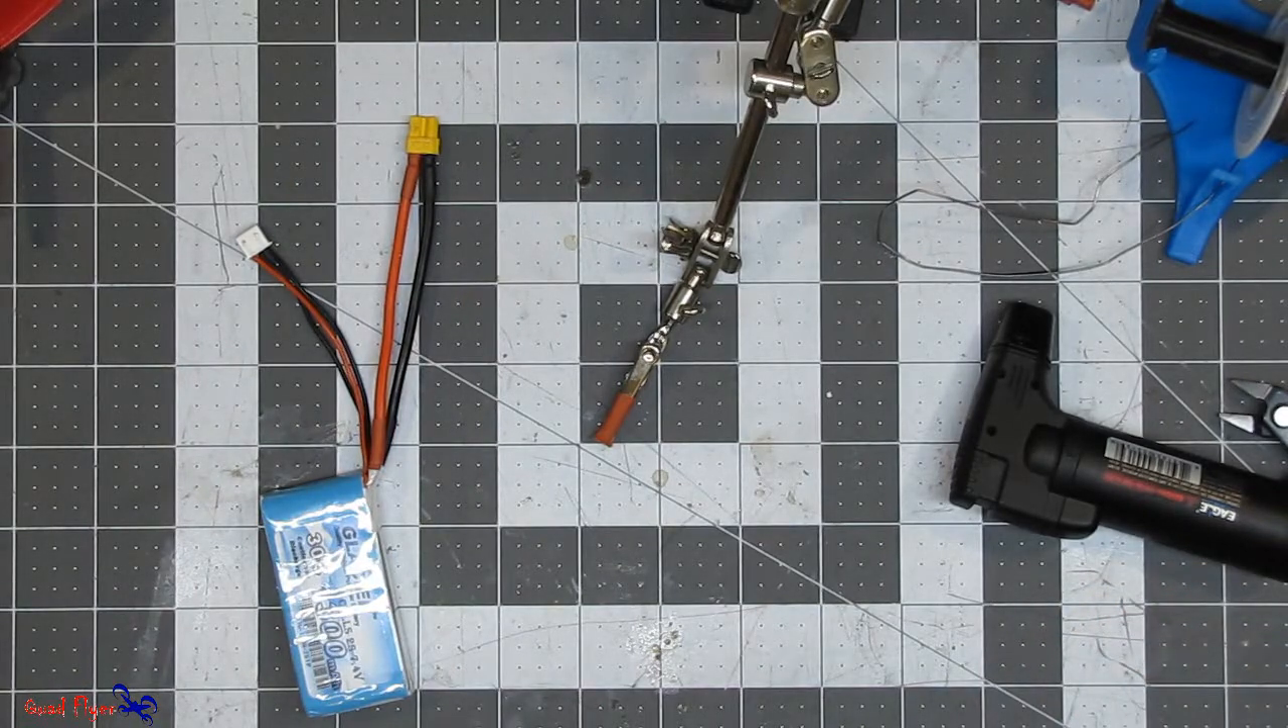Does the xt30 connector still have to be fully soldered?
No.